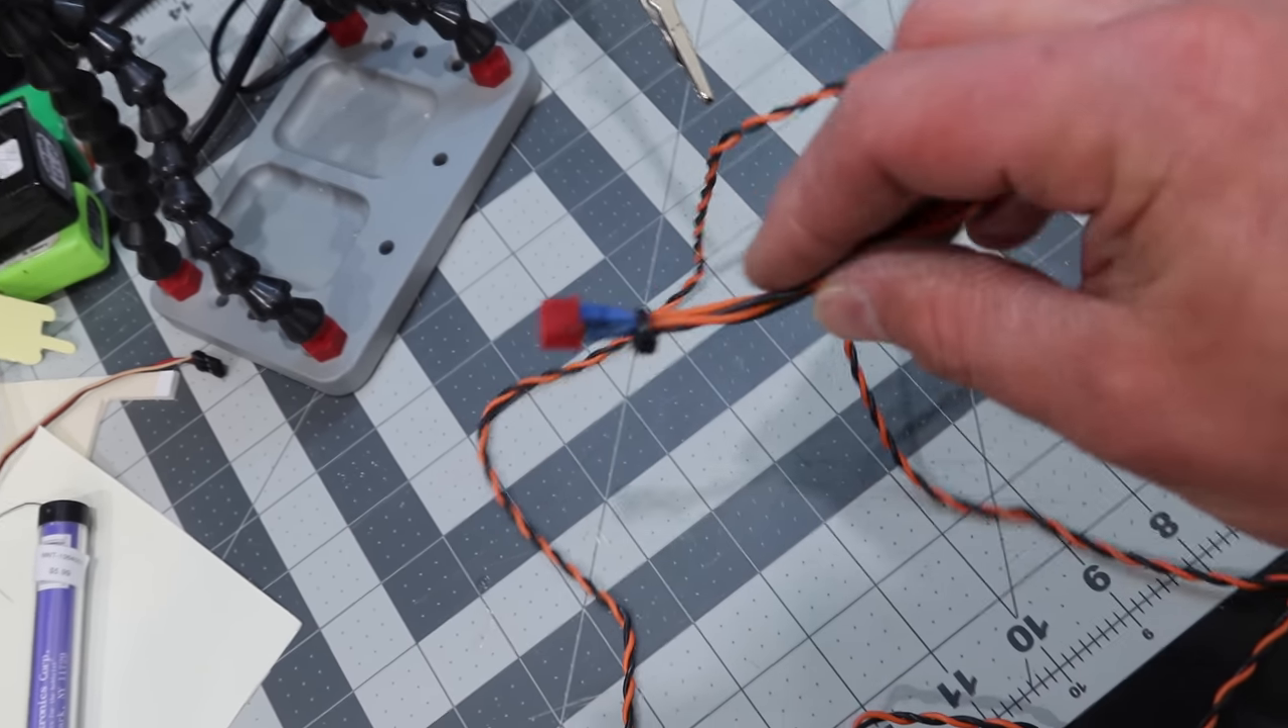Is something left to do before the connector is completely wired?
No.